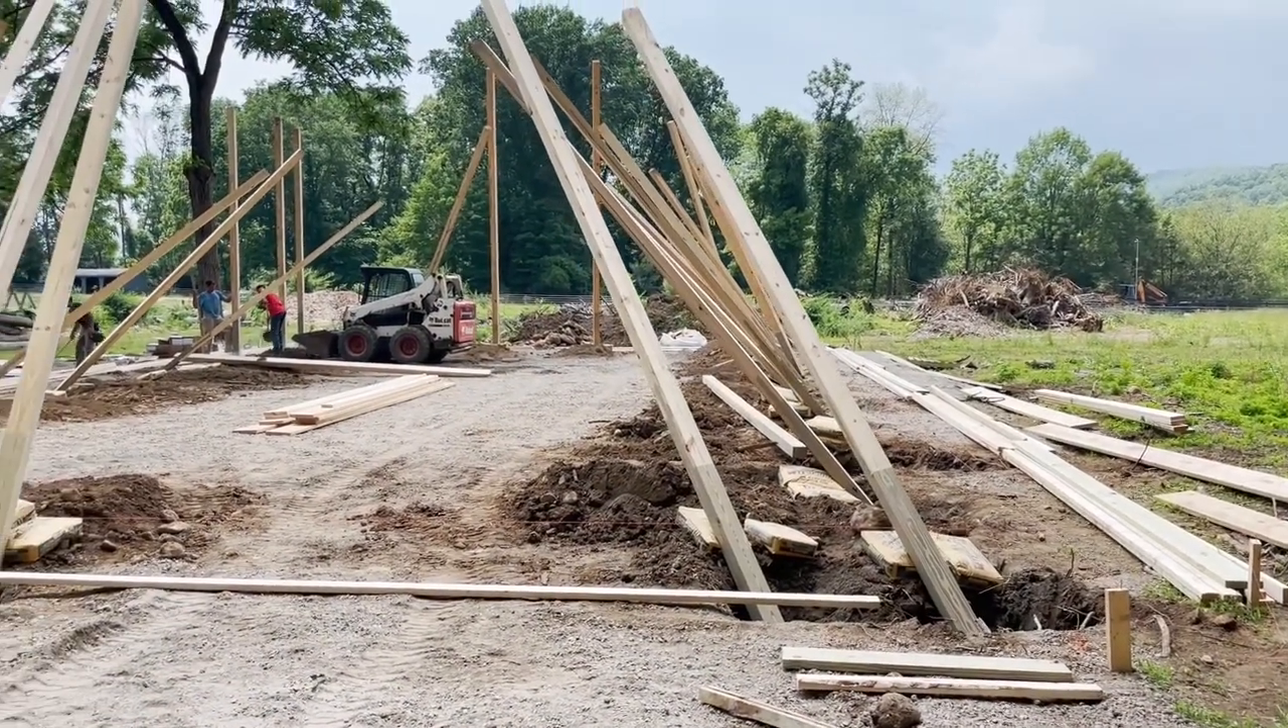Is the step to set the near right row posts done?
No.